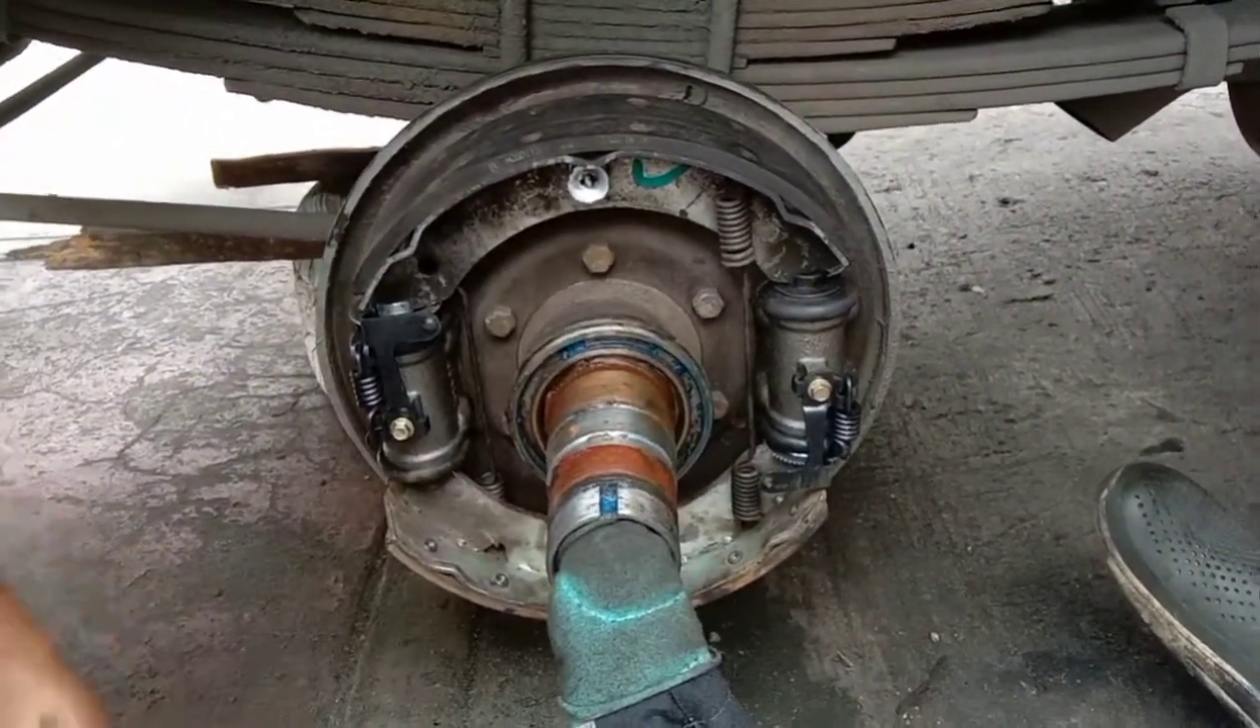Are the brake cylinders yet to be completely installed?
No.